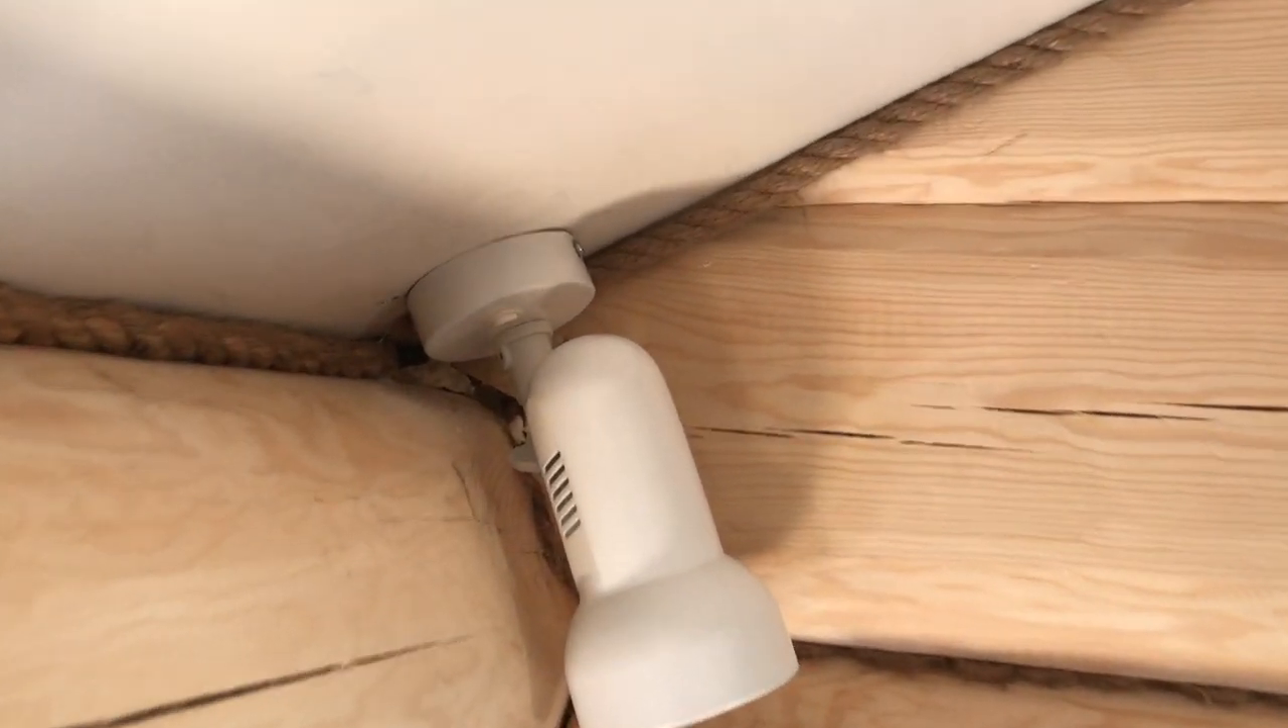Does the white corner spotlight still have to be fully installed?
No.